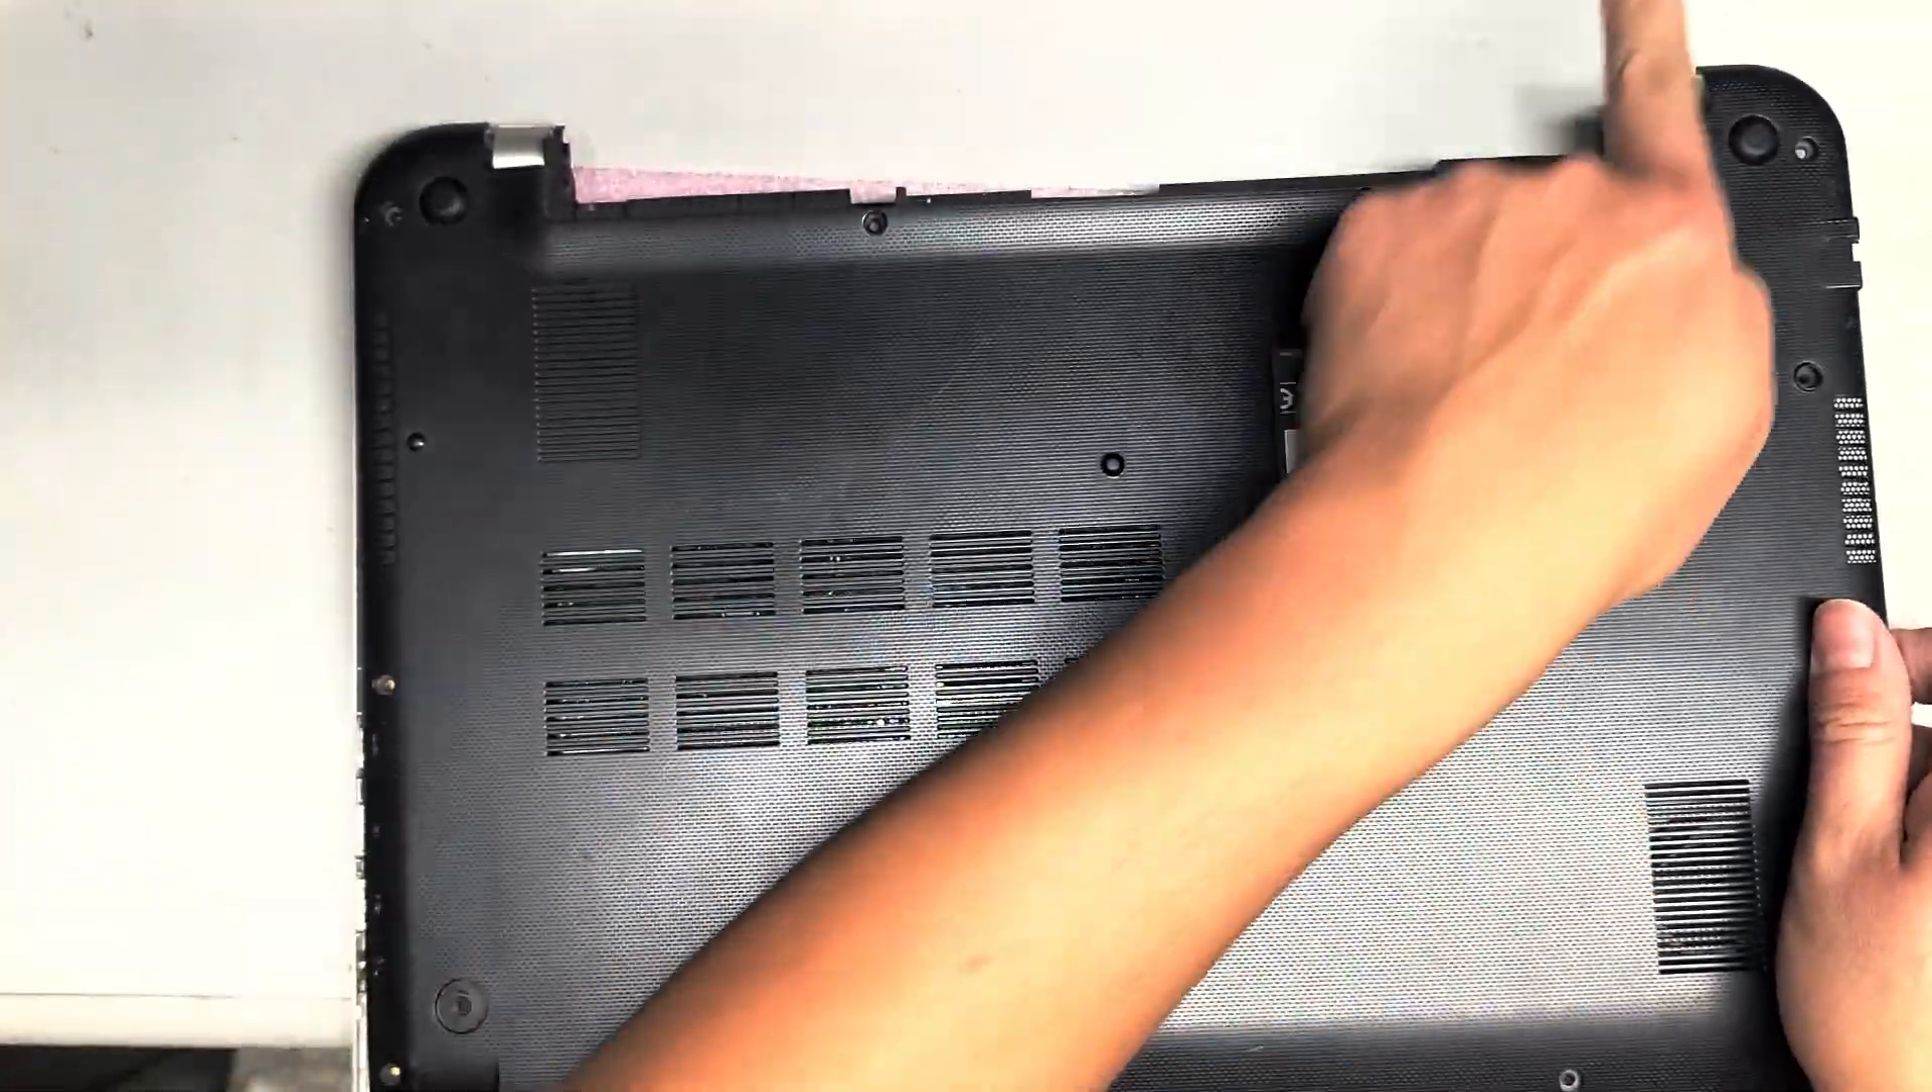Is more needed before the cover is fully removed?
Yes.